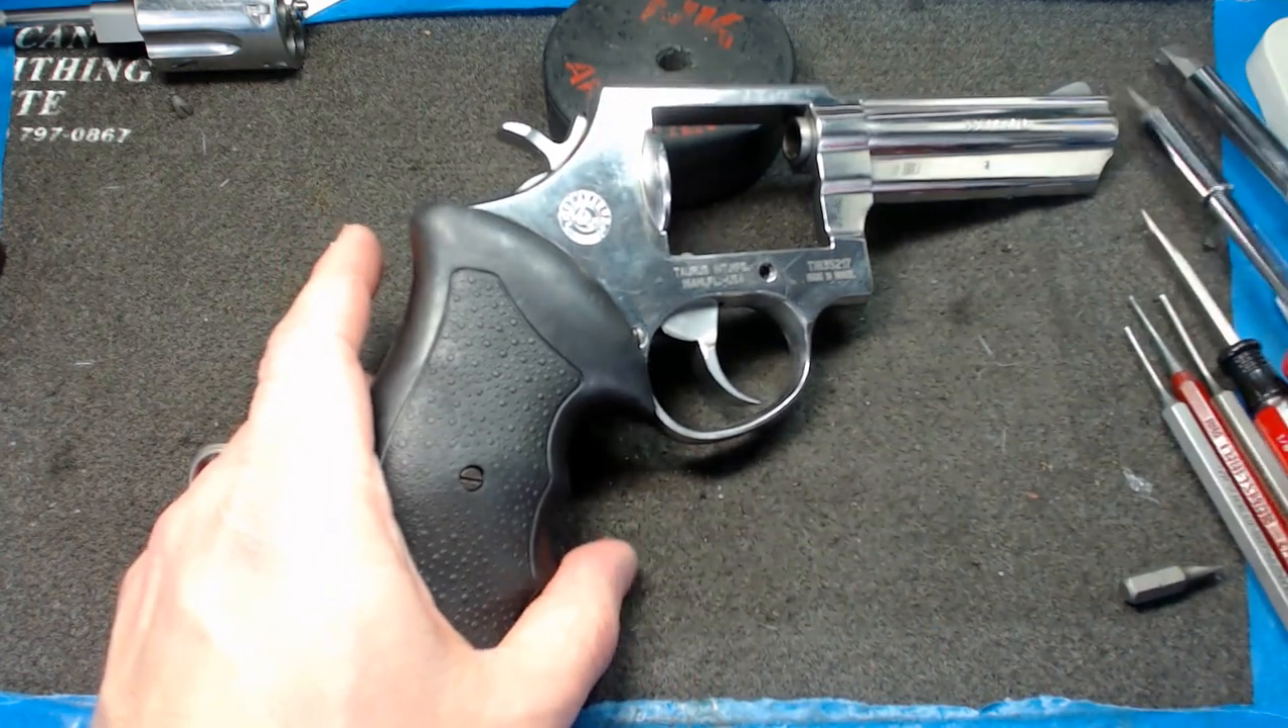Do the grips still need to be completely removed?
Yes.